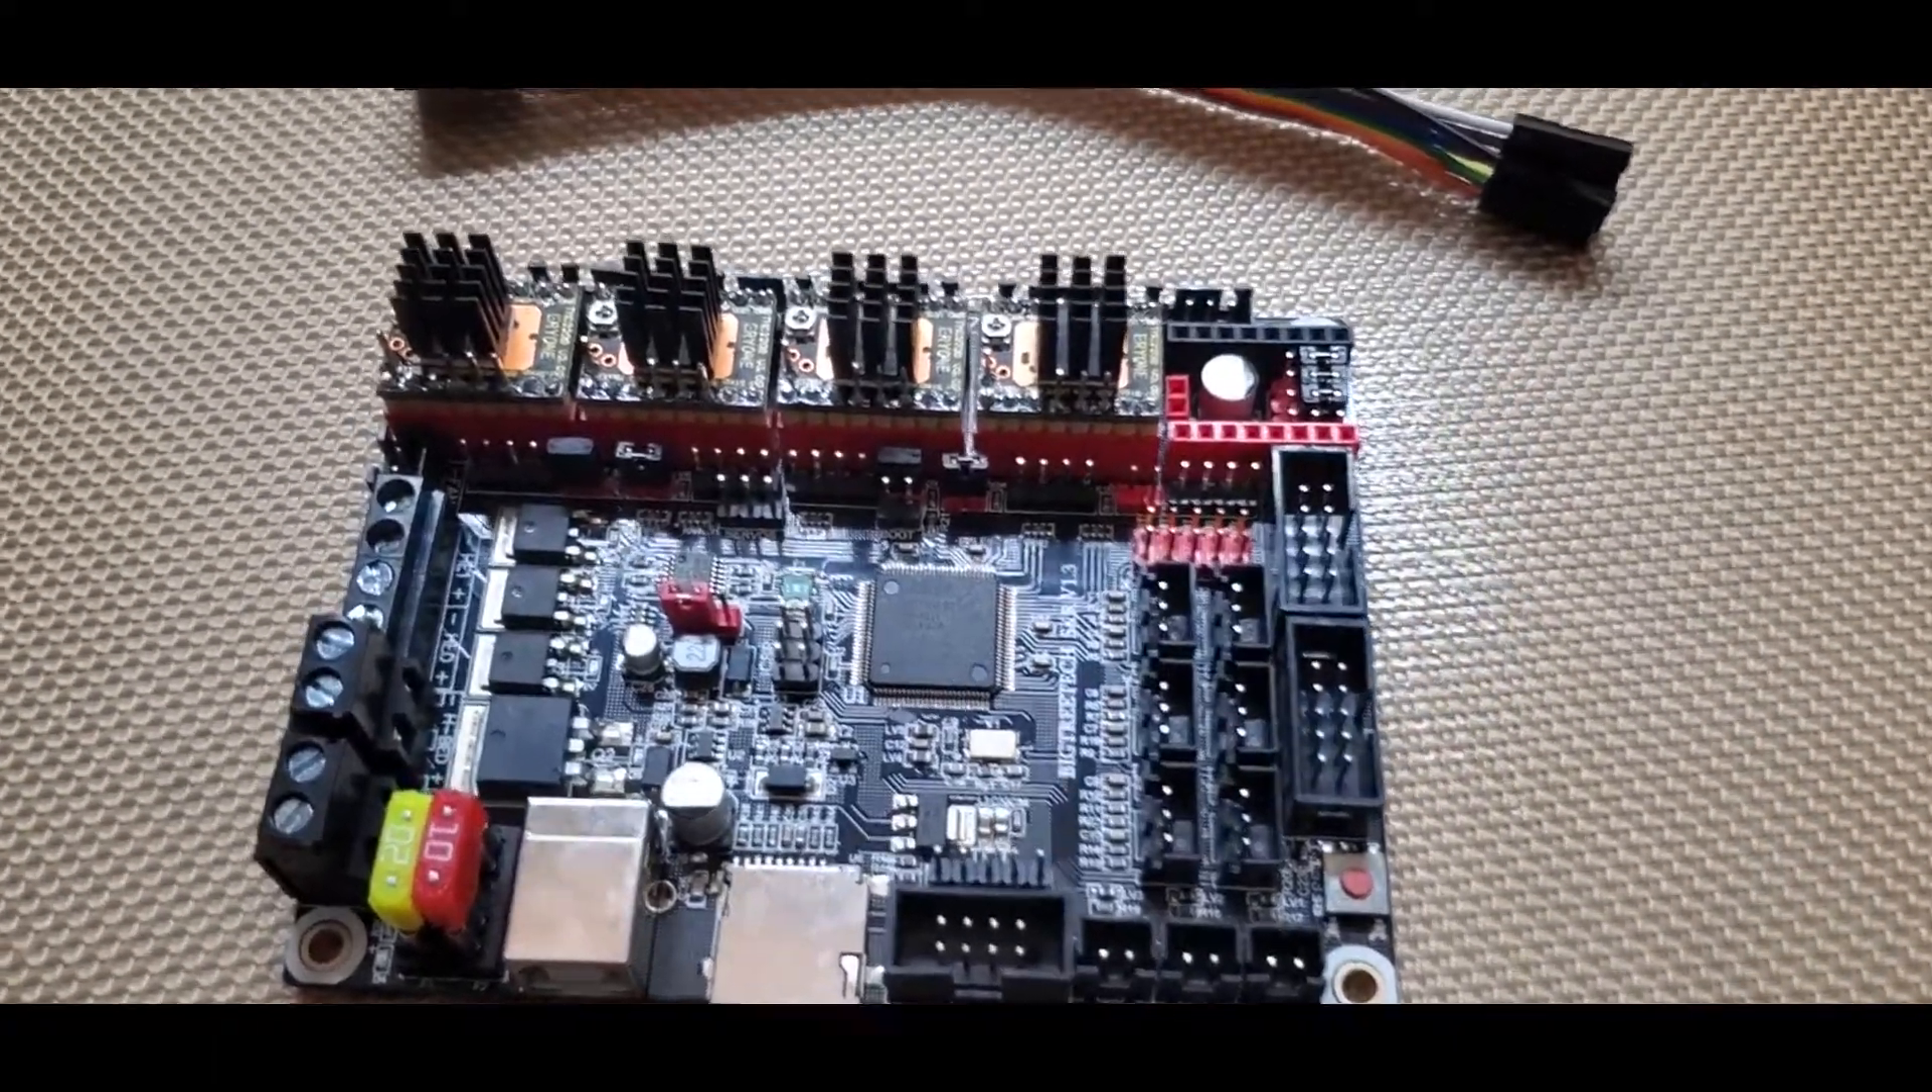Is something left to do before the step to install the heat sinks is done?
No.